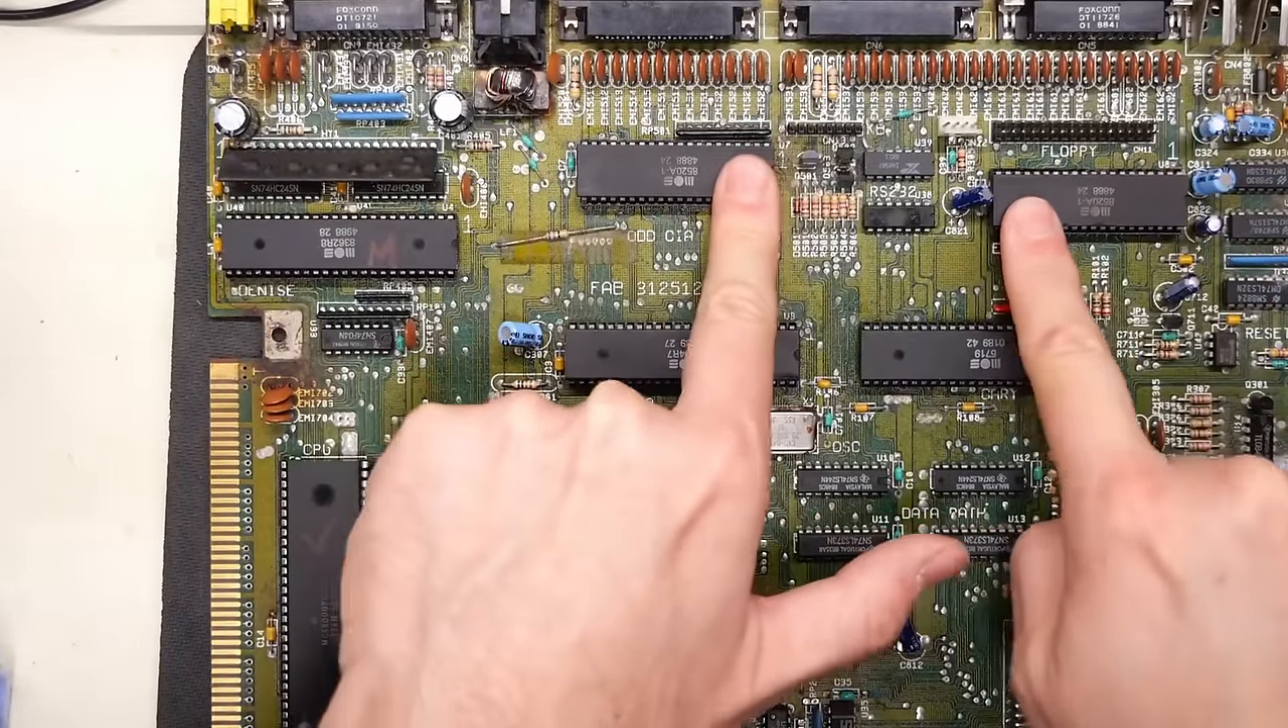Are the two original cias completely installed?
Yes.